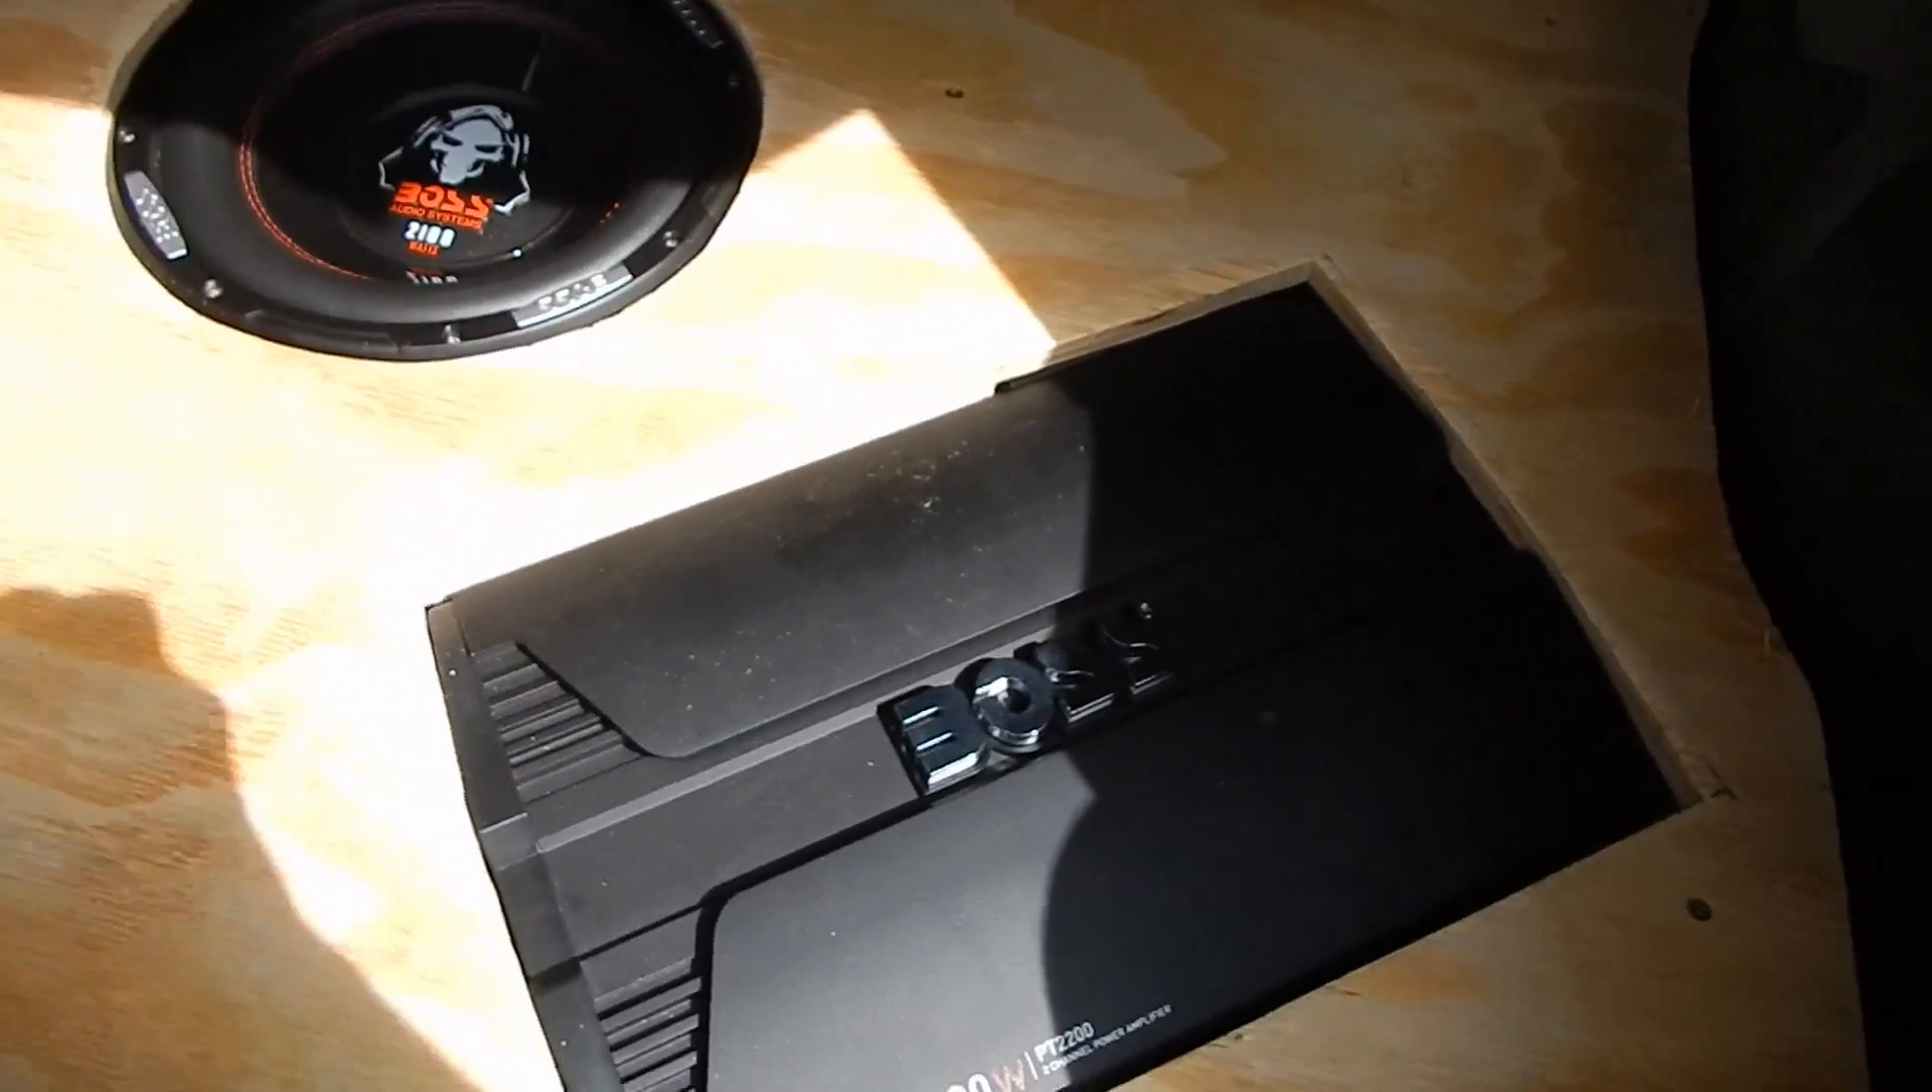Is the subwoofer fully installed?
Yes.